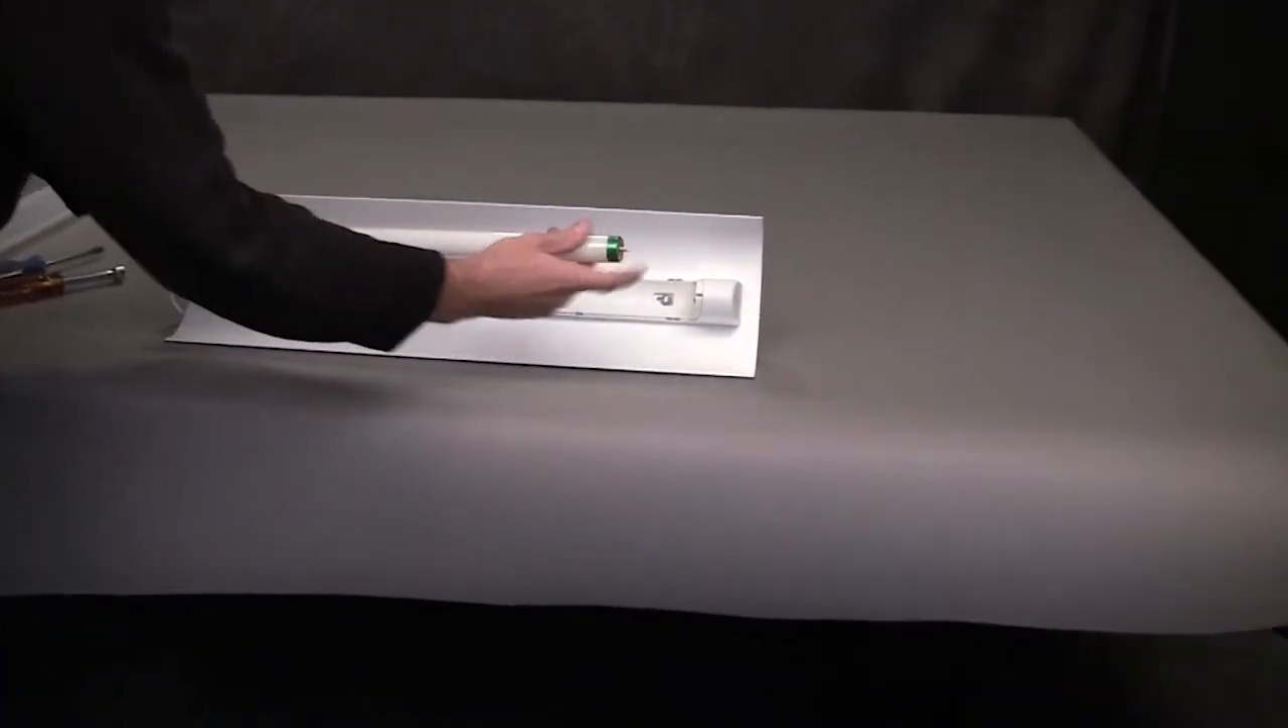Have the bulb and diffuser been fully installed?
No.